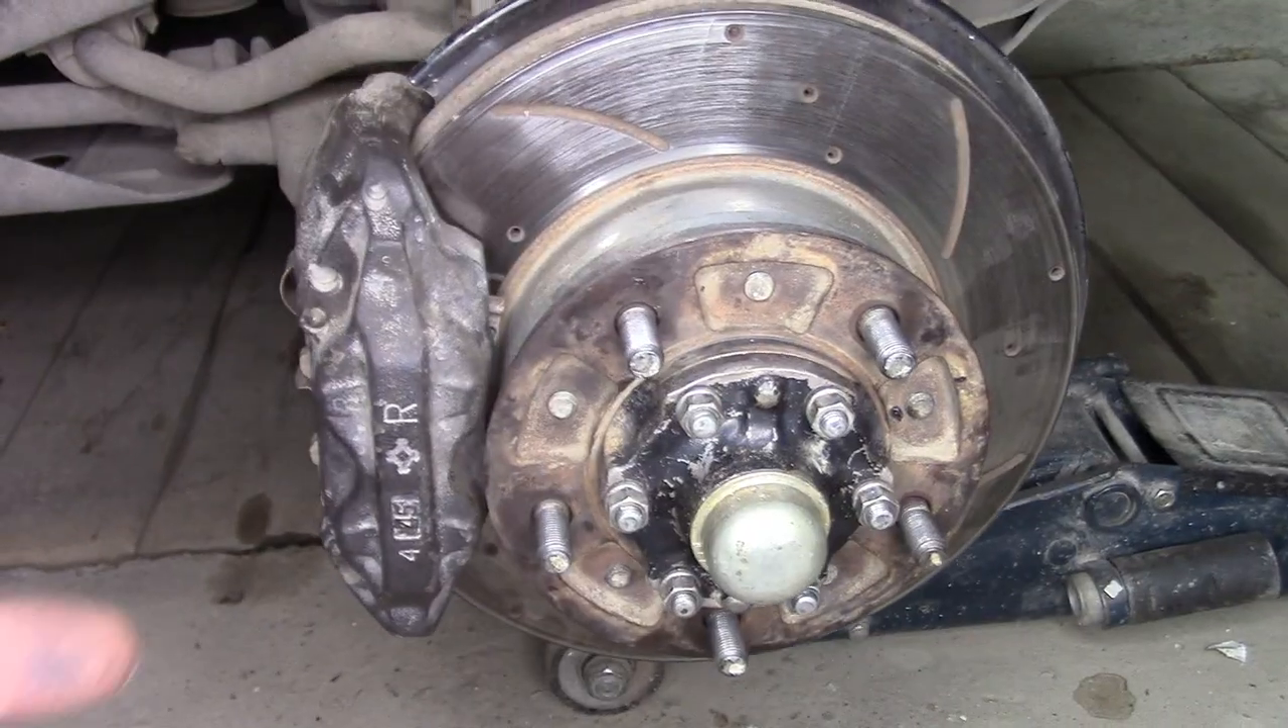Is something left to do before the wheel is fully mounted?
Yes.